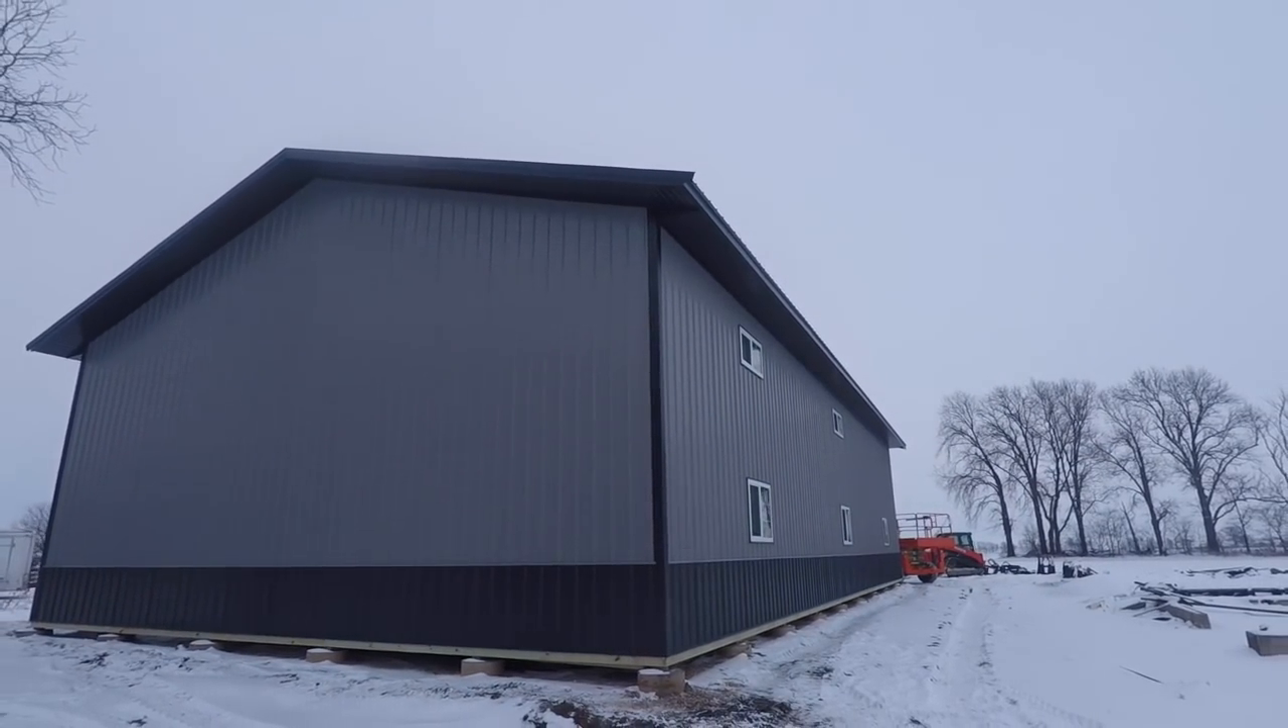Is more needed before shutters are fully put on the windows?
Yes.